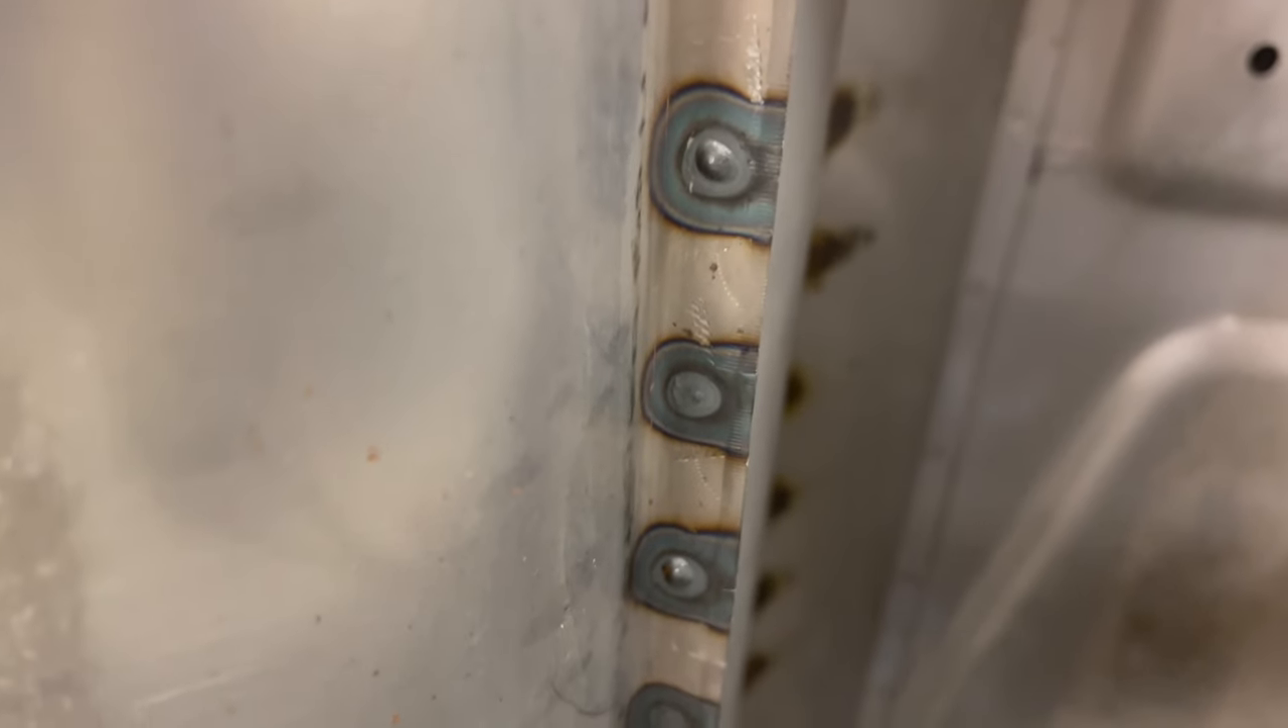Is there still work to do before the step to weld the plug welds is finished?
No.